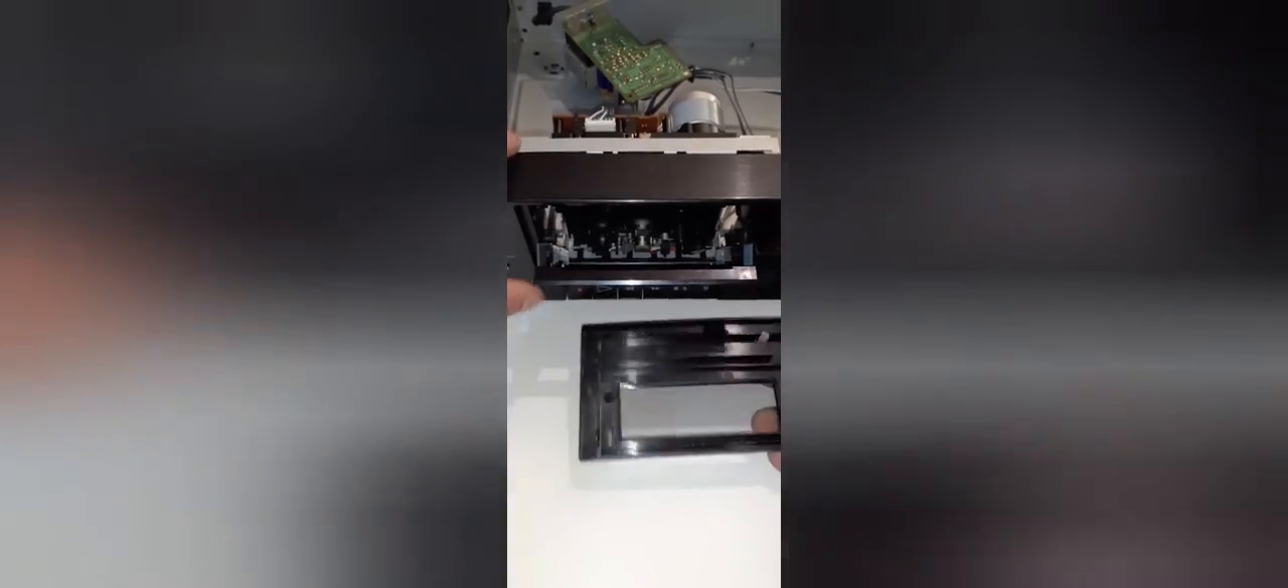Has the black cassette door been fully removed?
Yes.